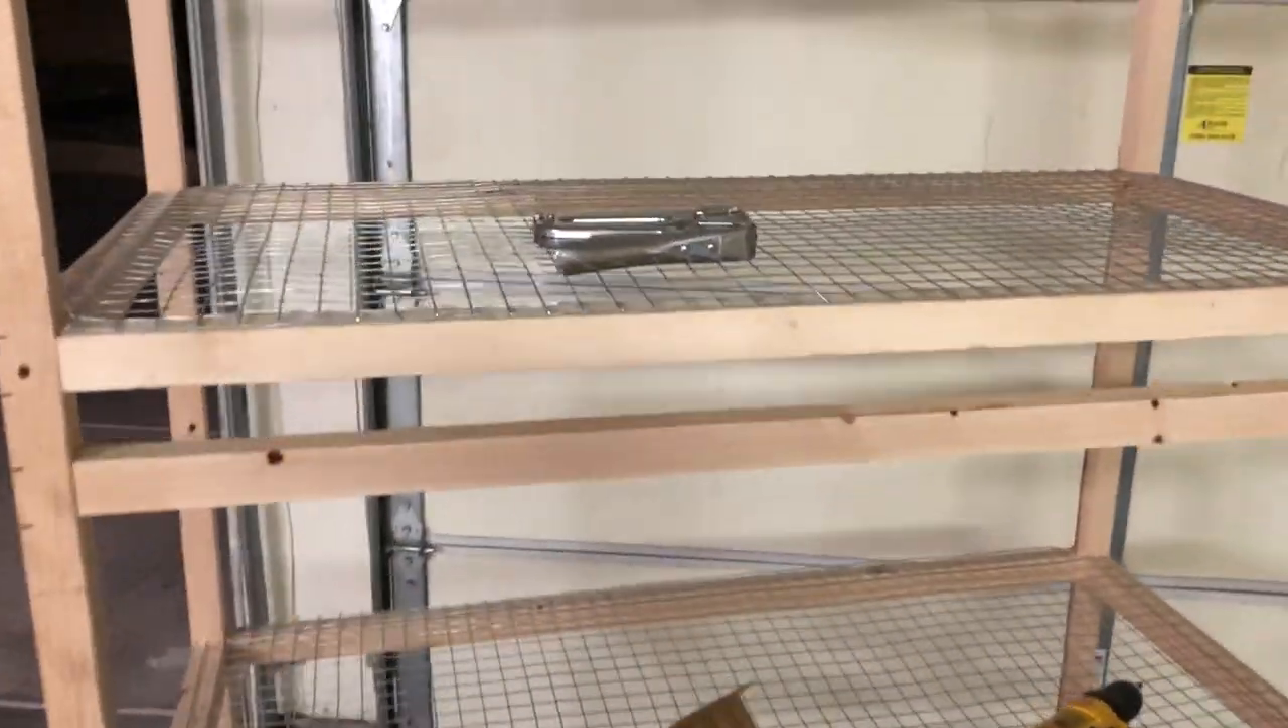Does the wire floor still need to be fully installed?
No.